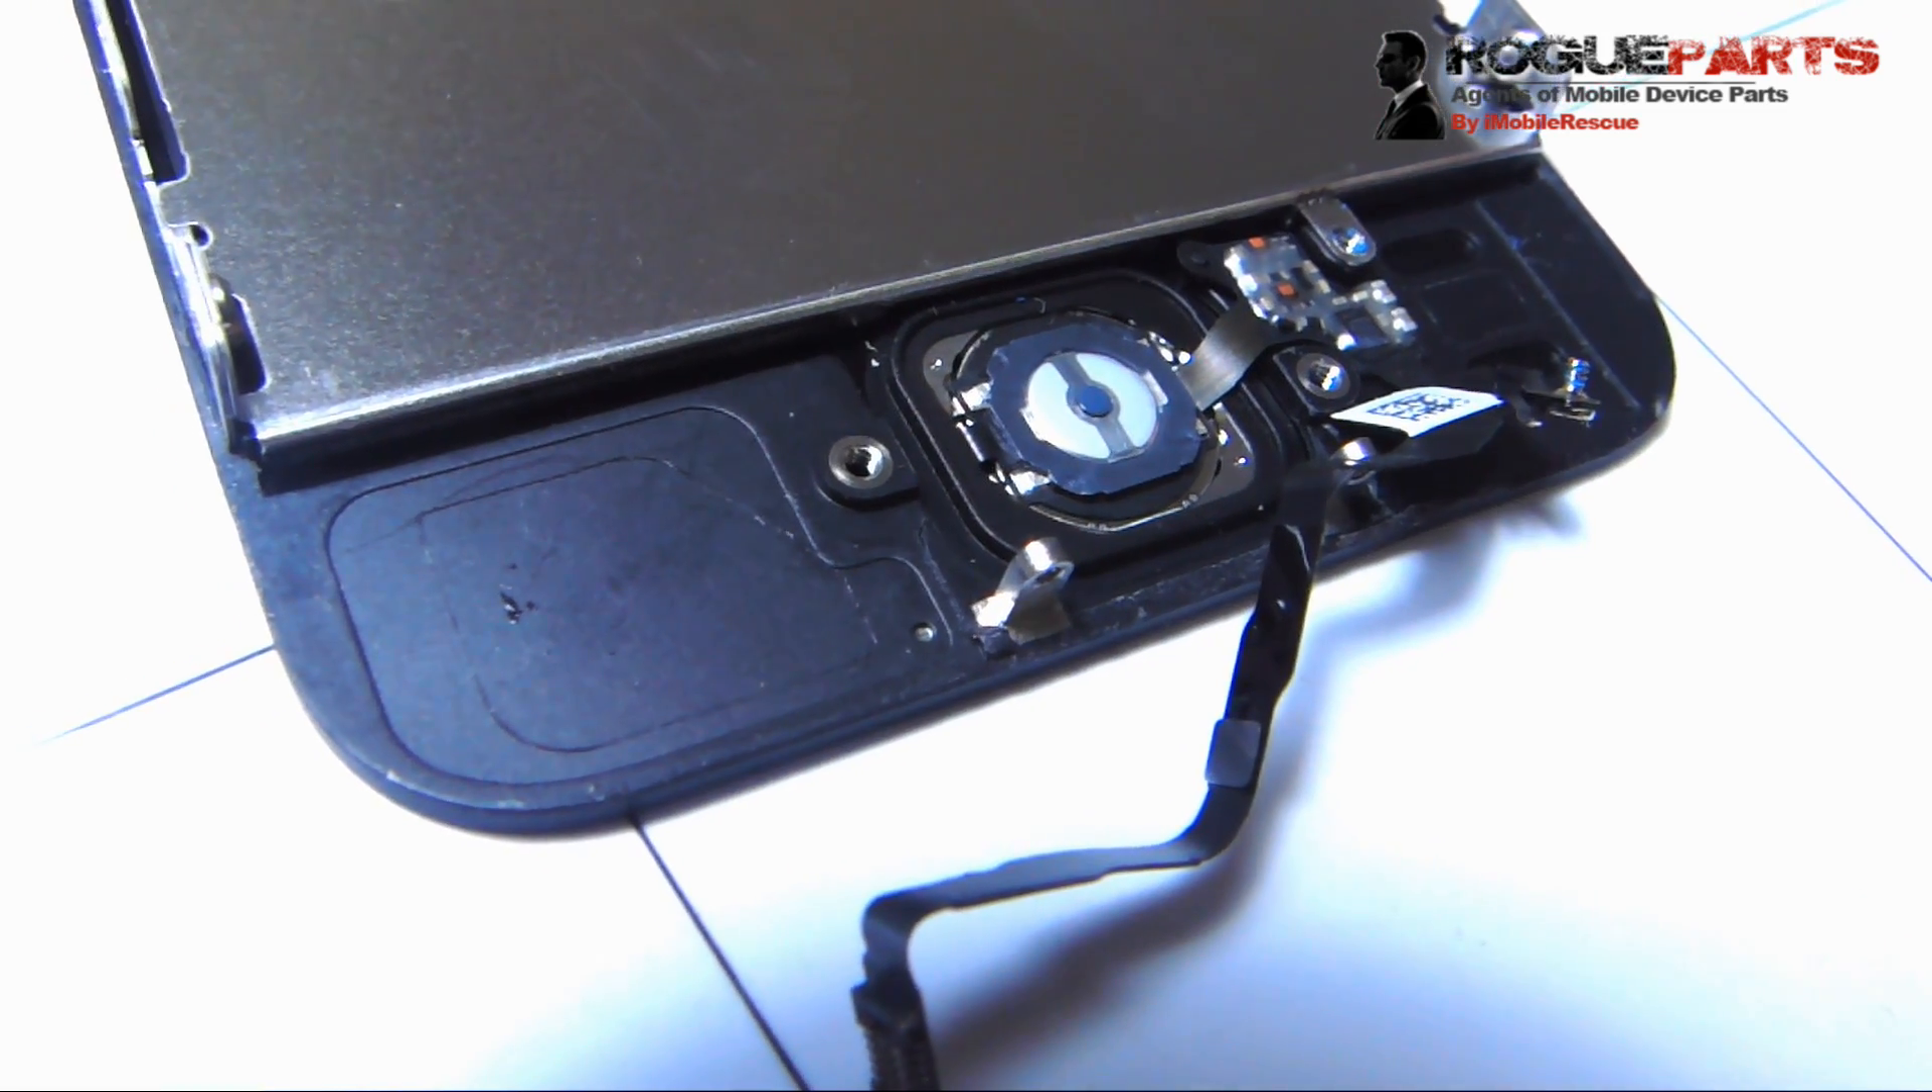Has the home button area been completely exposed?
Yes.